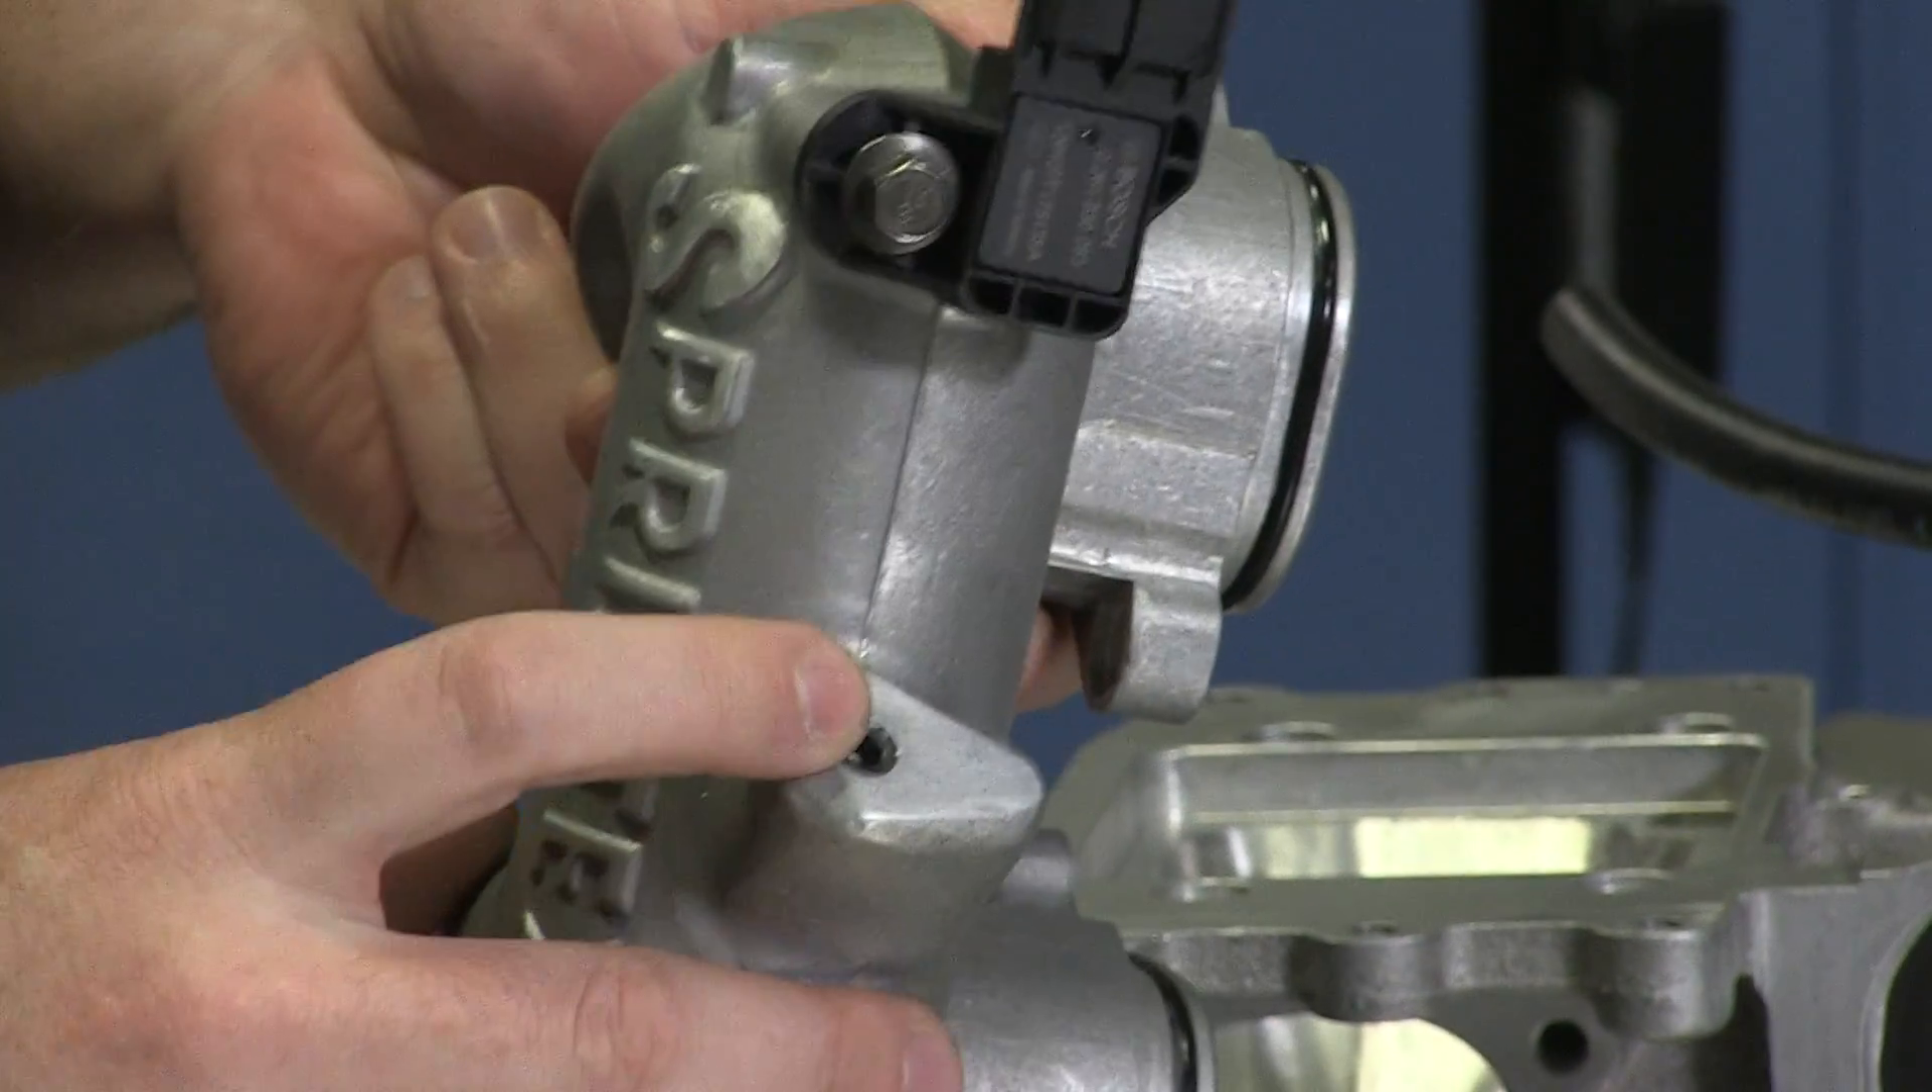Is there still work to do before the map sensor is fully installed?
No.